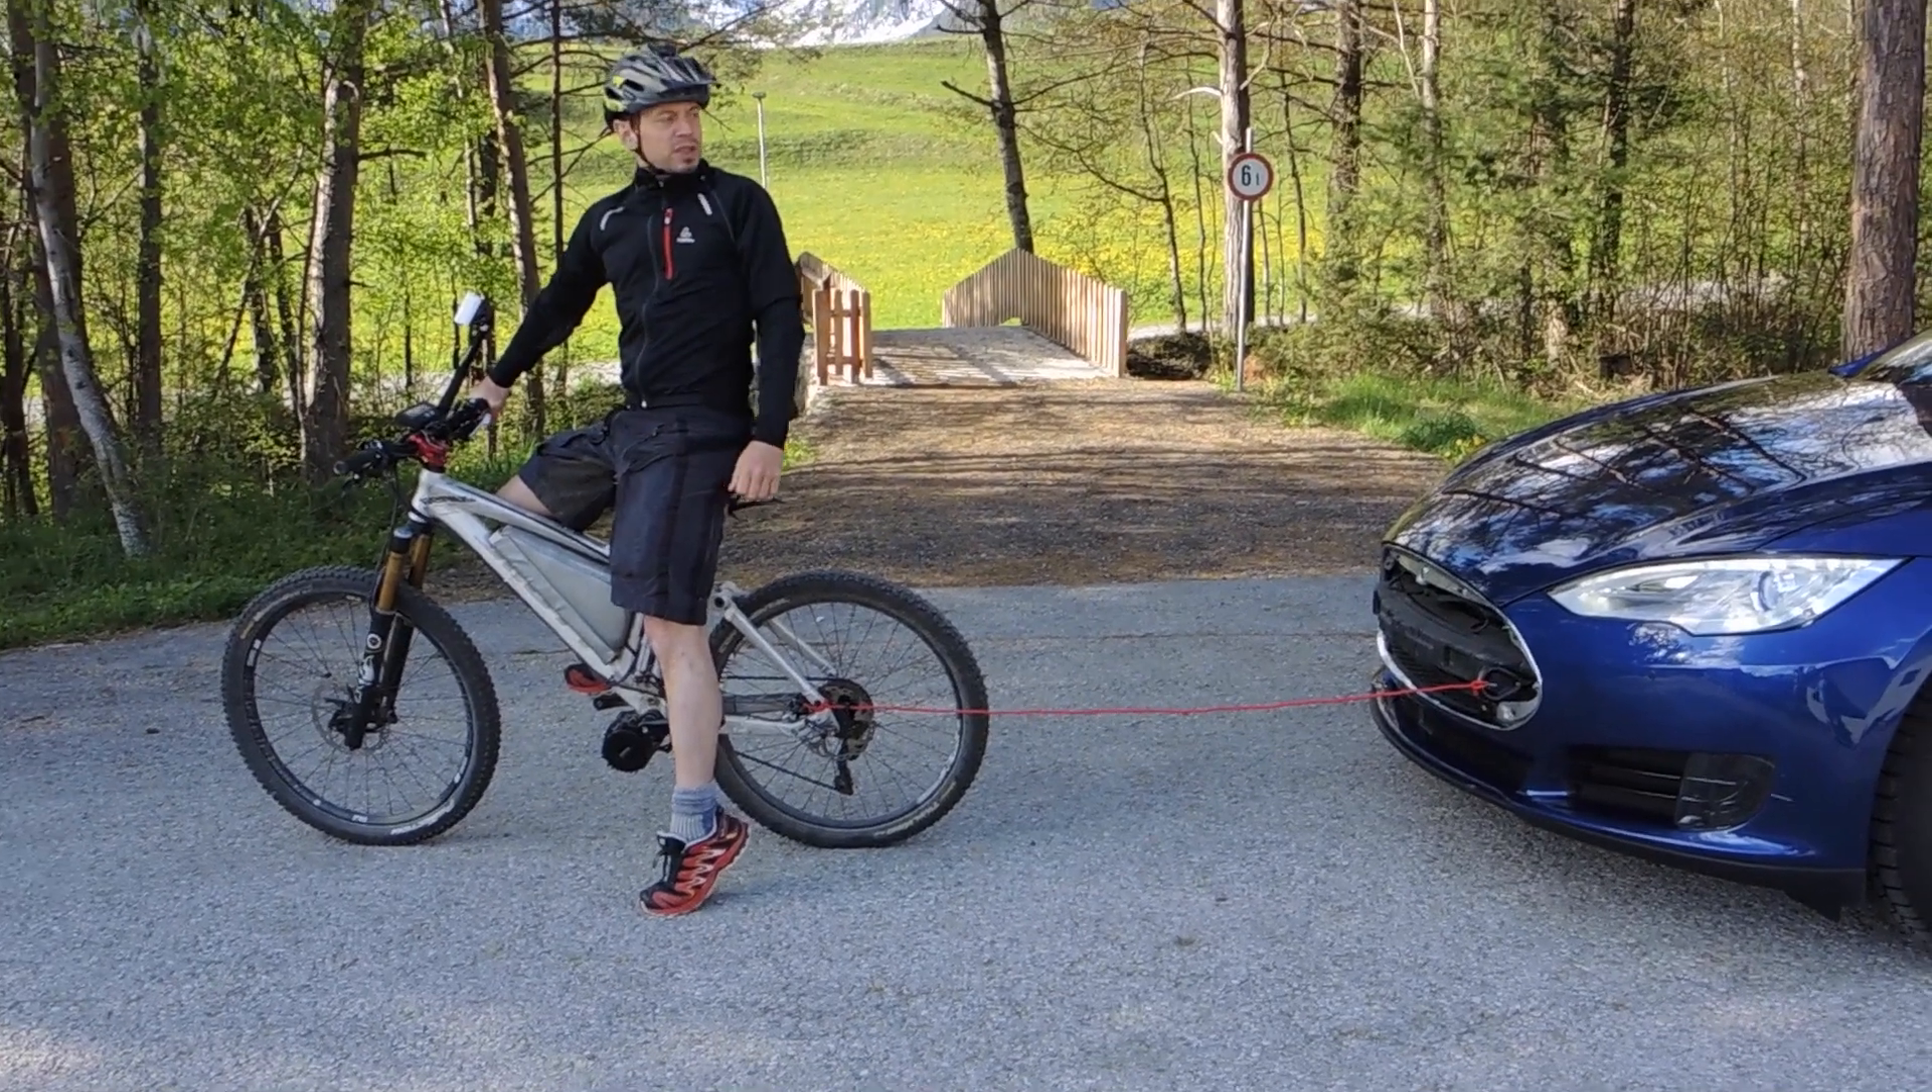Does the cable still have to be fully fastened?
No.